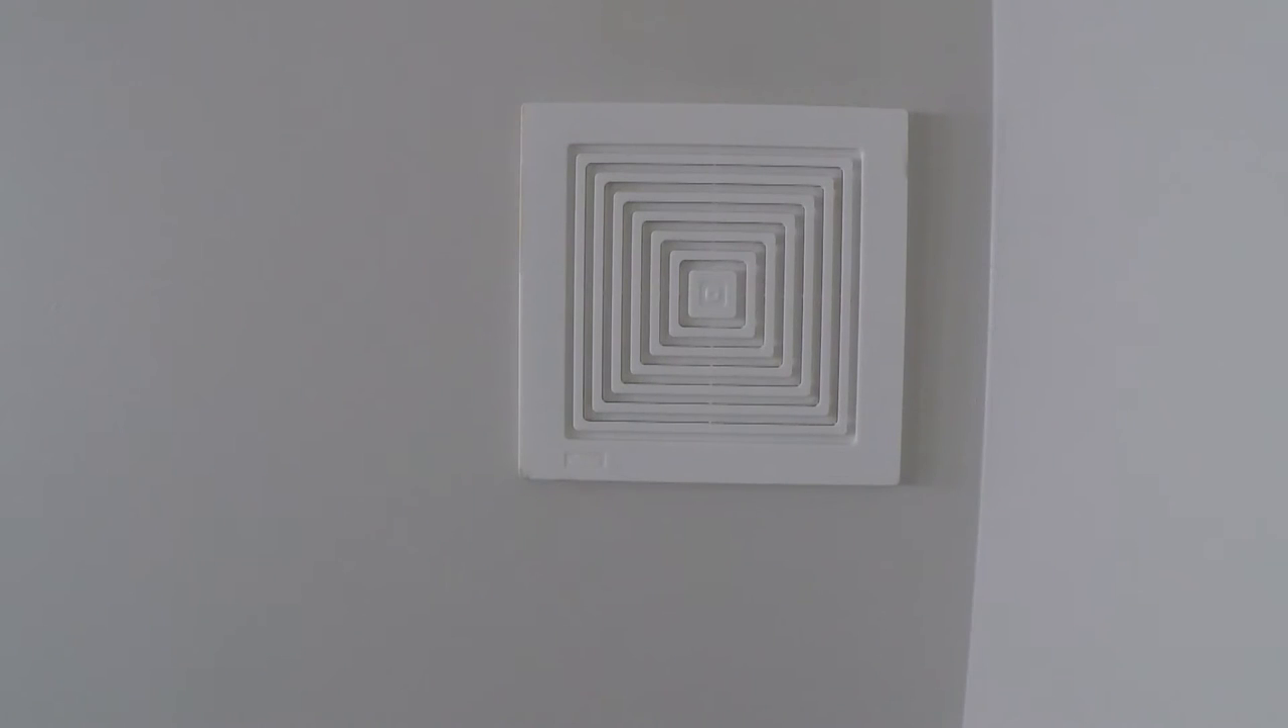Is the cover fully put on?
Yes.